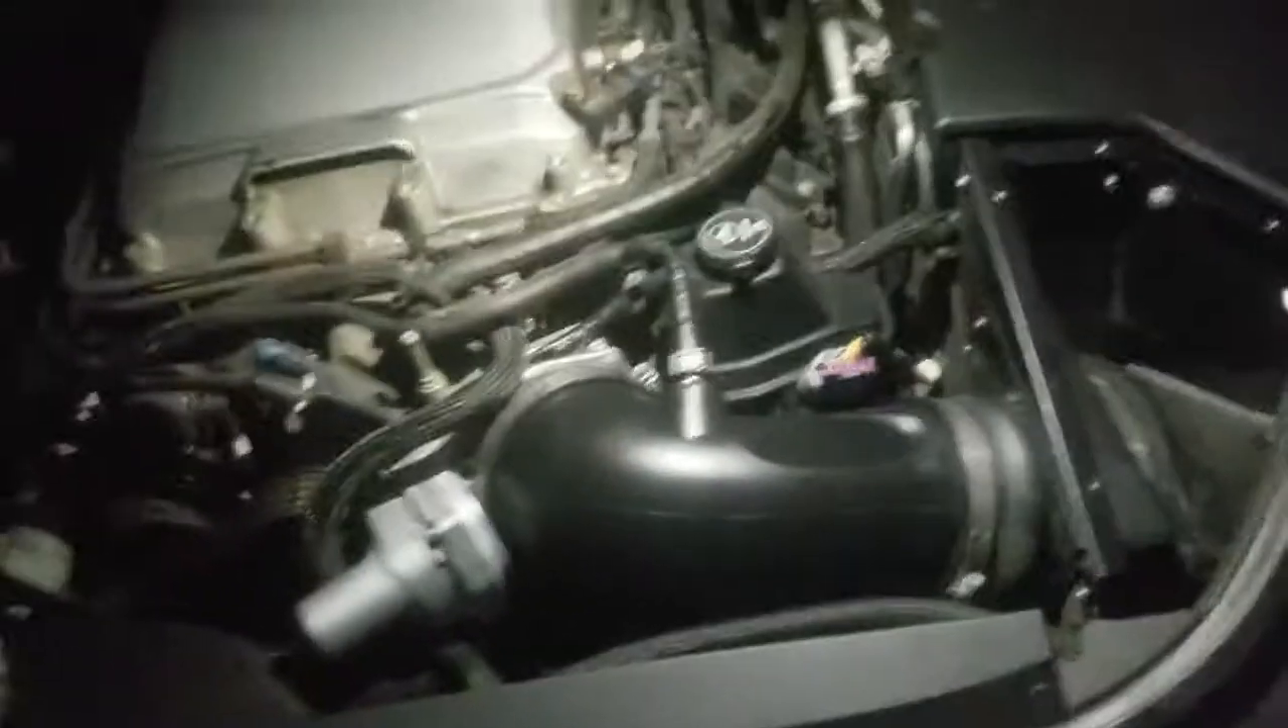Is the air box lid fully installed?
No.